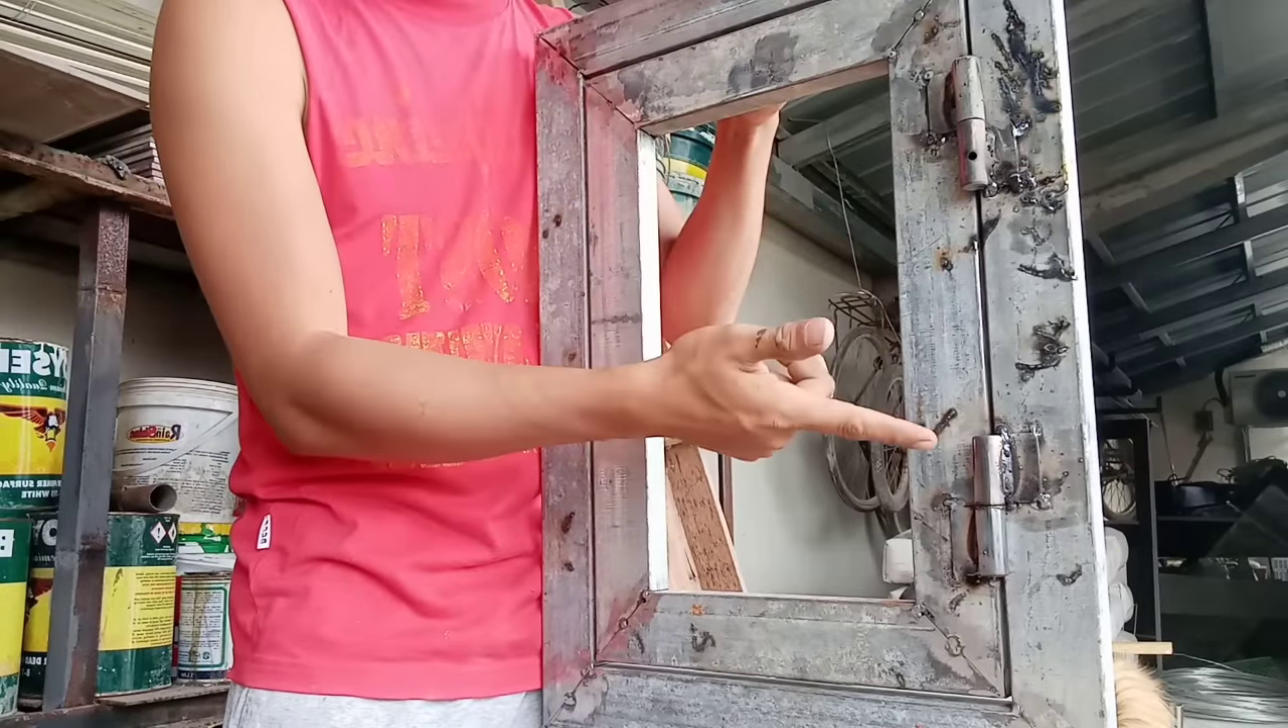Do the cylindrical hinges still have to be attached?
No.